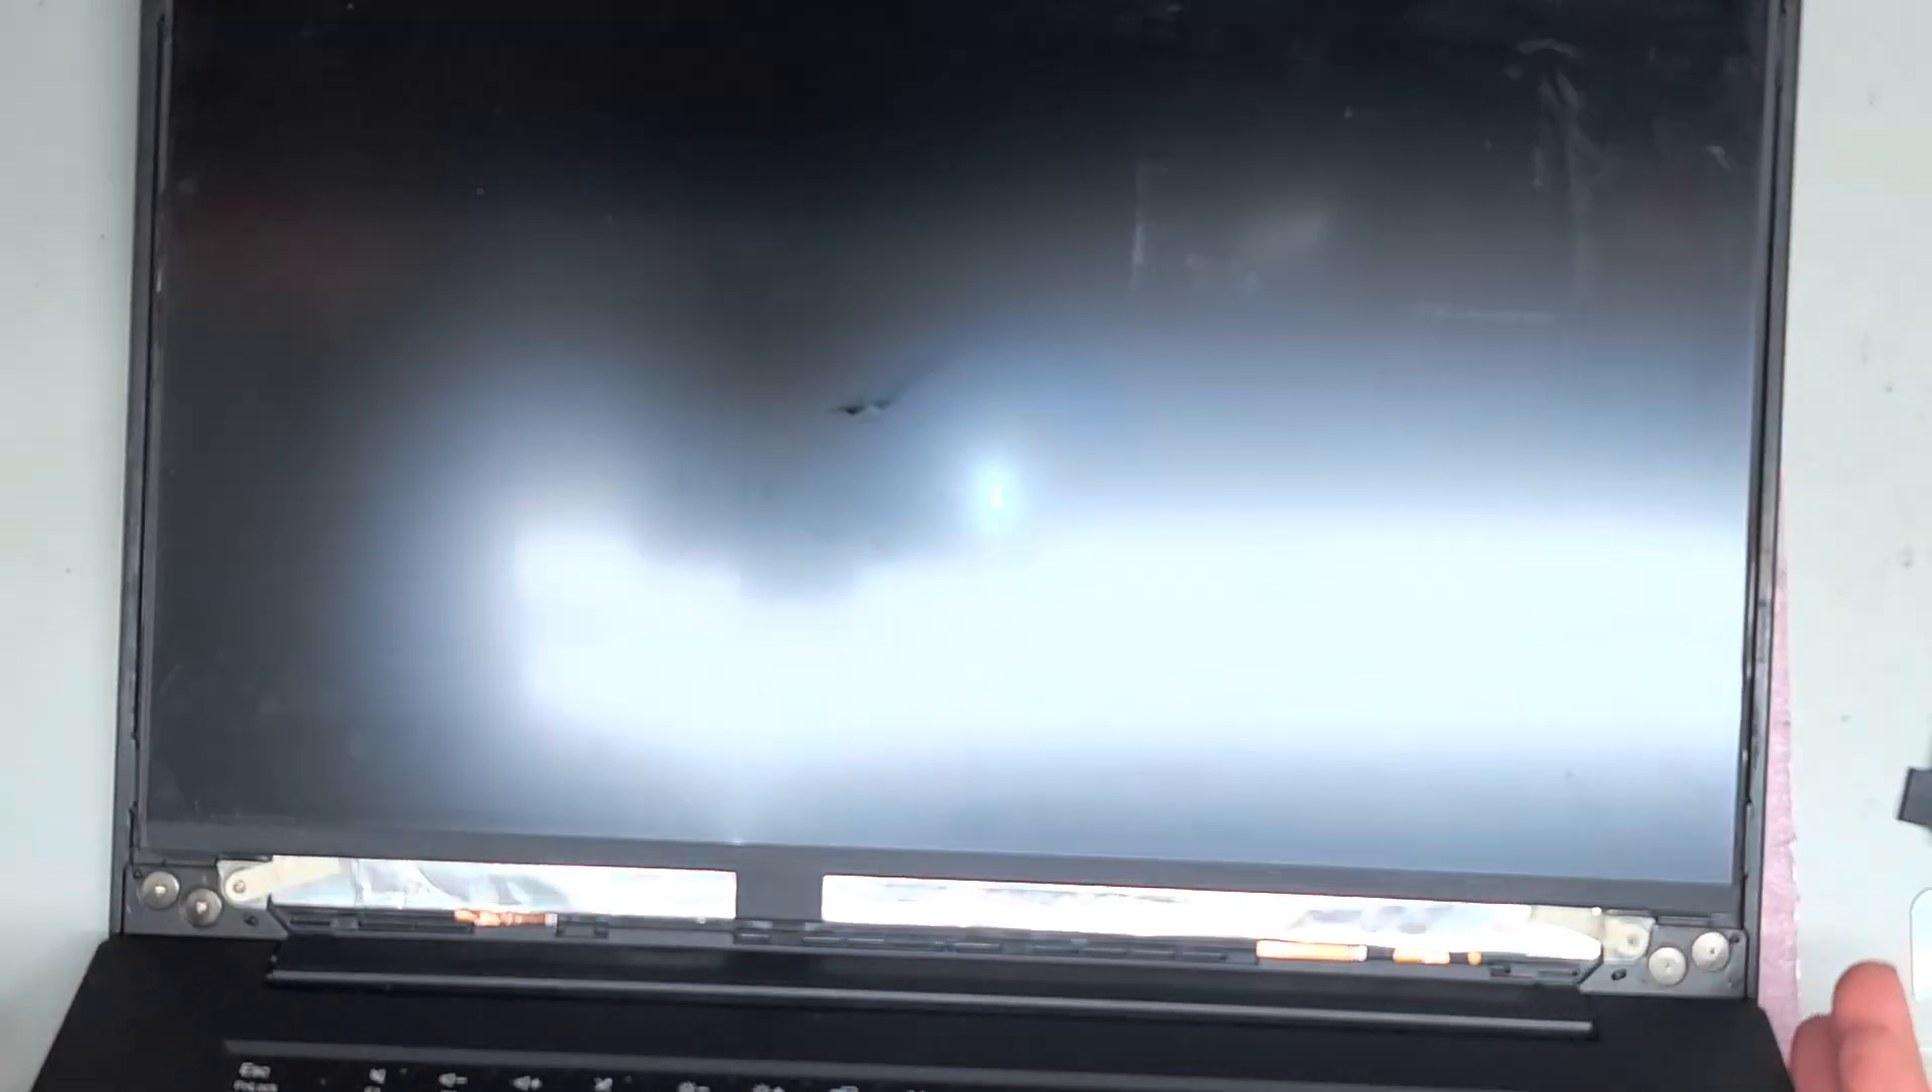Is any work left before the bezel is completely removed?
No.